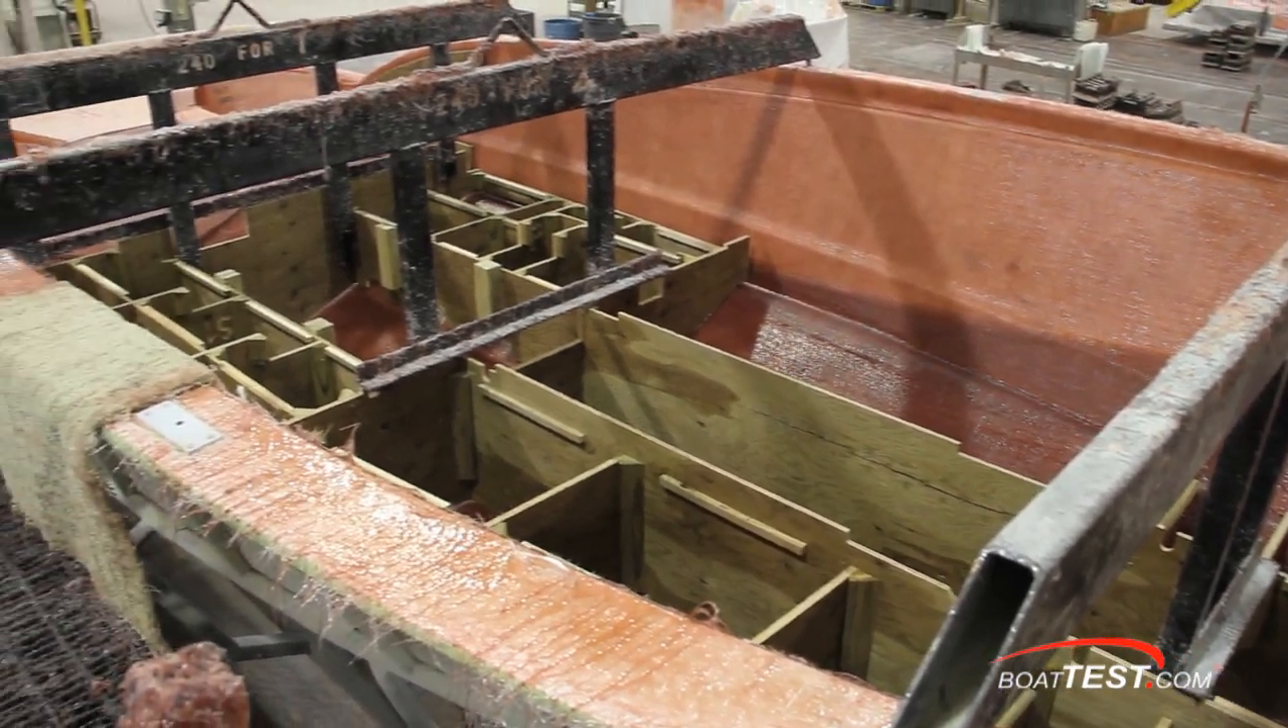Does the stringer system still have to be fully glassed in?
Yes.